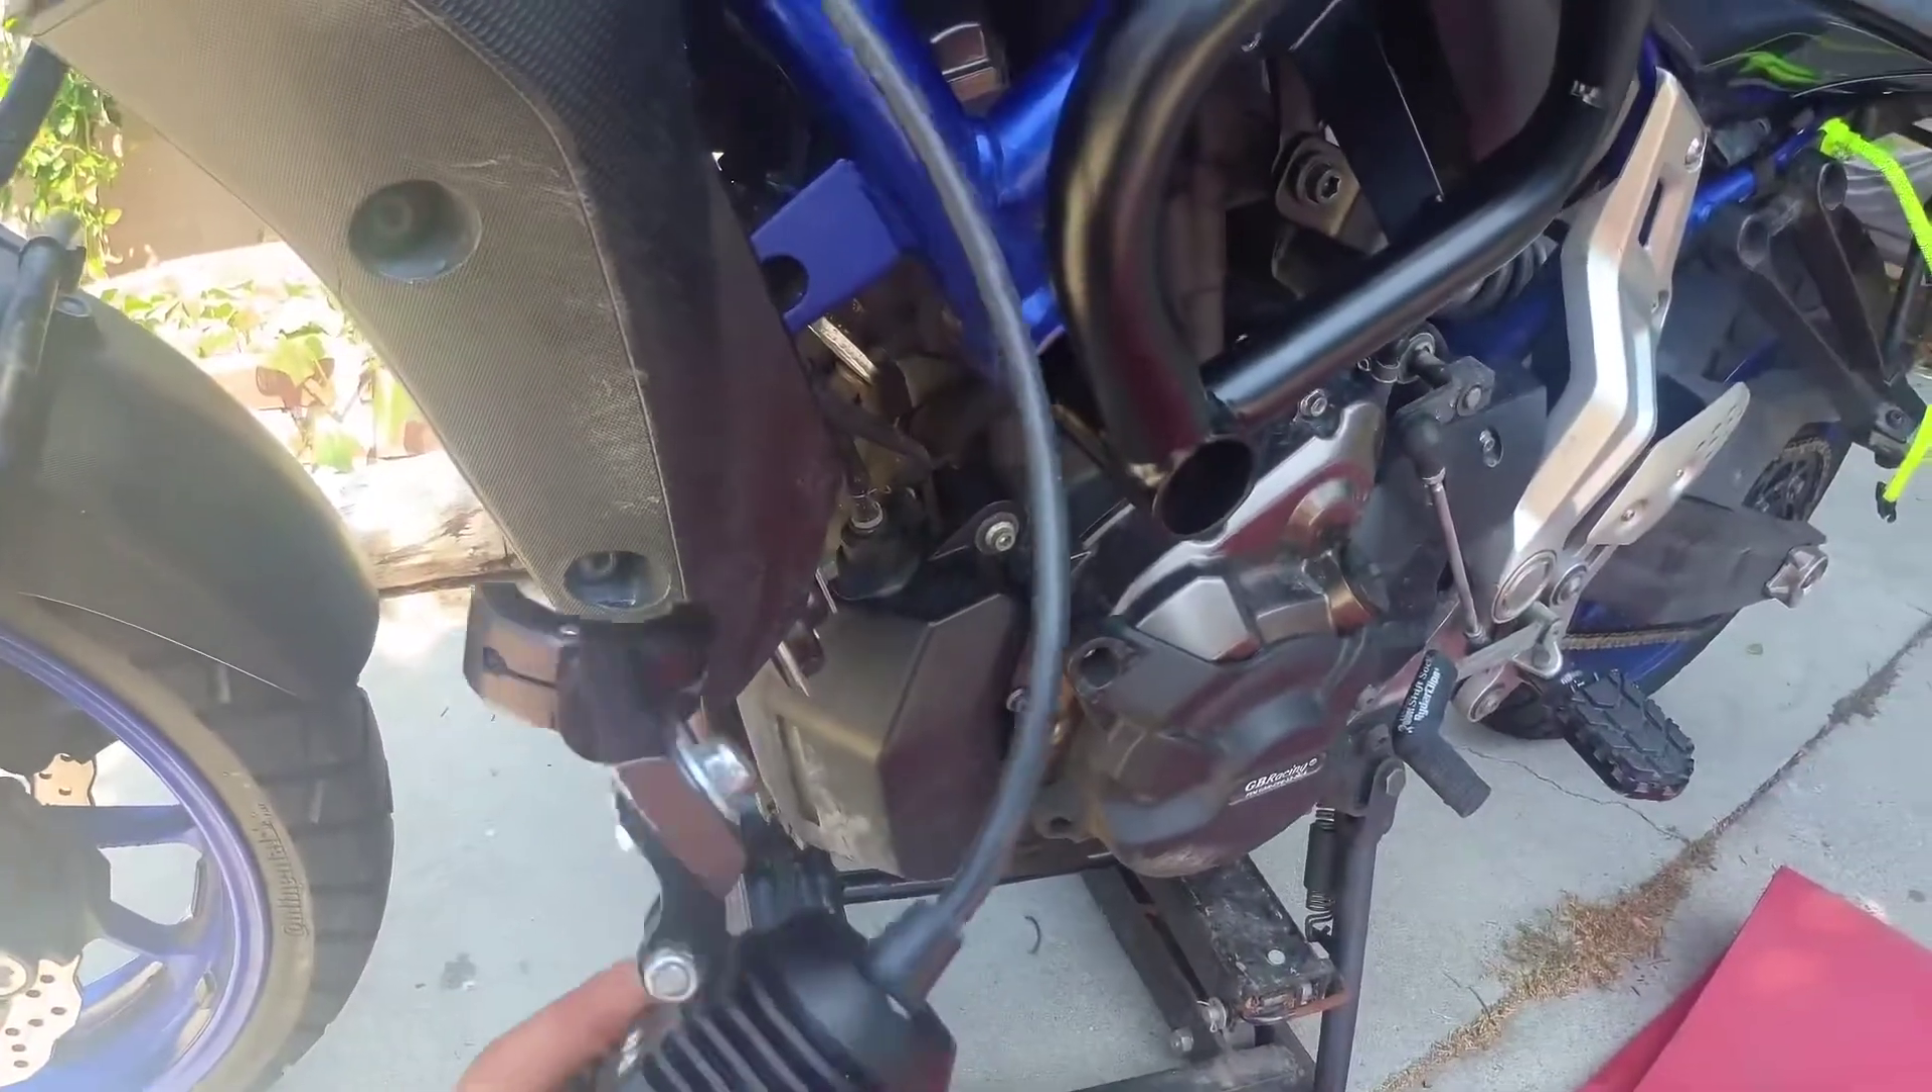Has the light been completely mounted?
No.